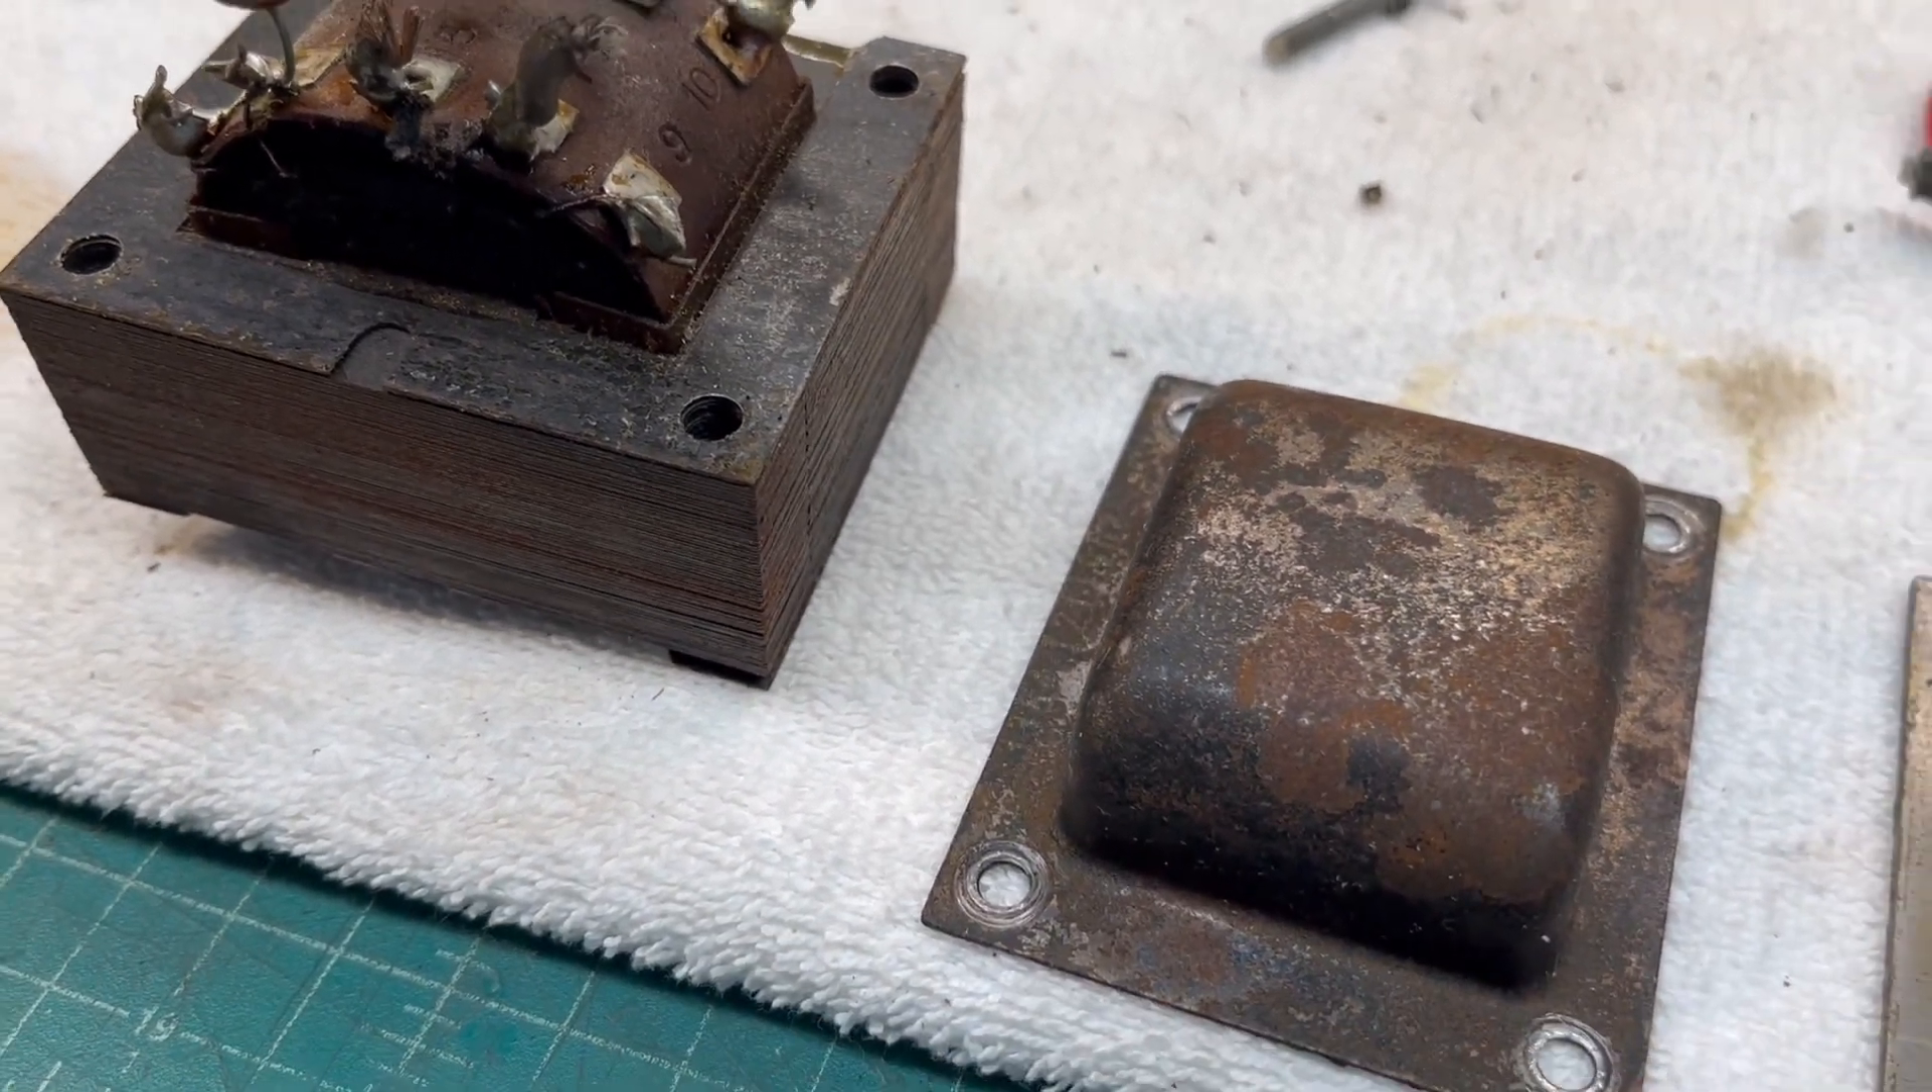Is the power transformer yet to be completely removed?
No.